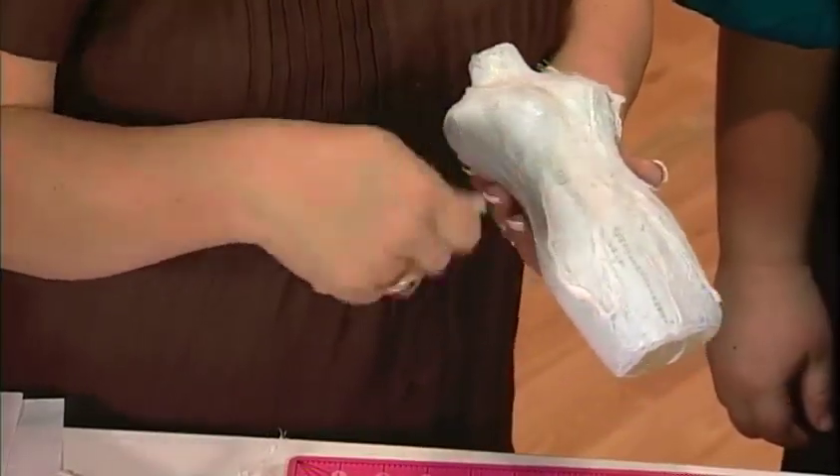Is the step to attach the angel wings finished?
No.